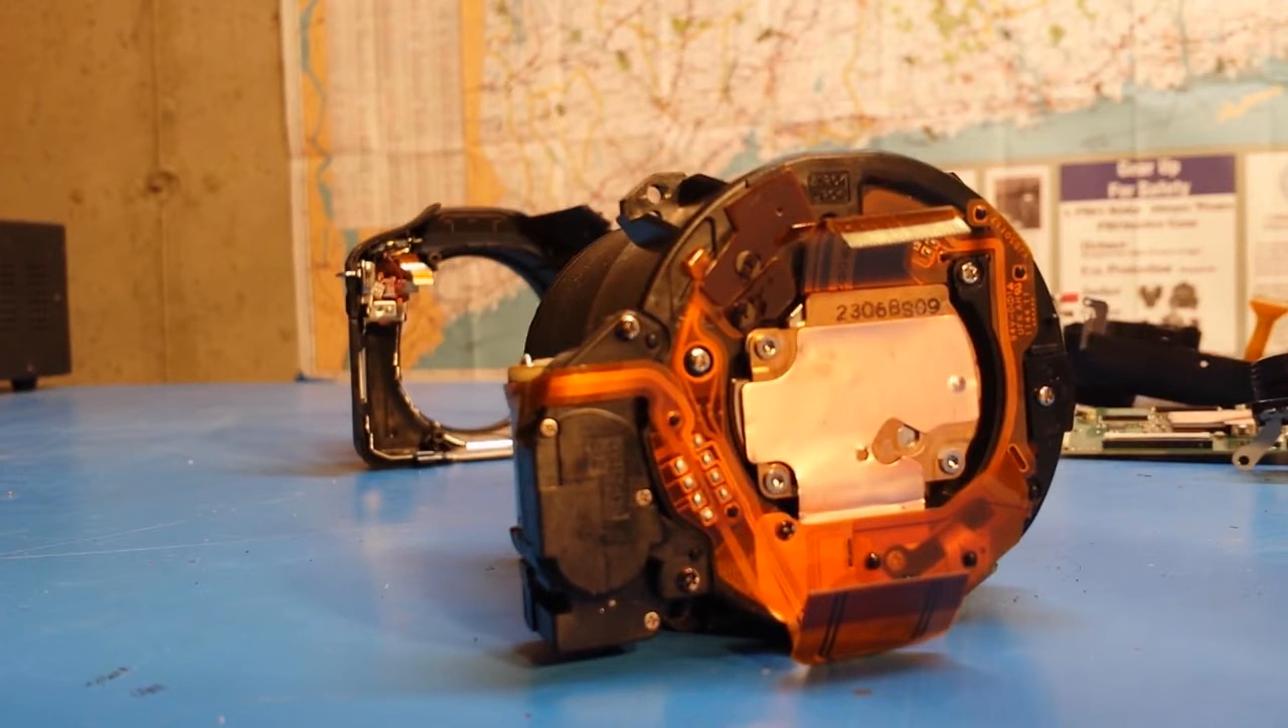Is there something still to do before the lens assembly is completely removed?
No.